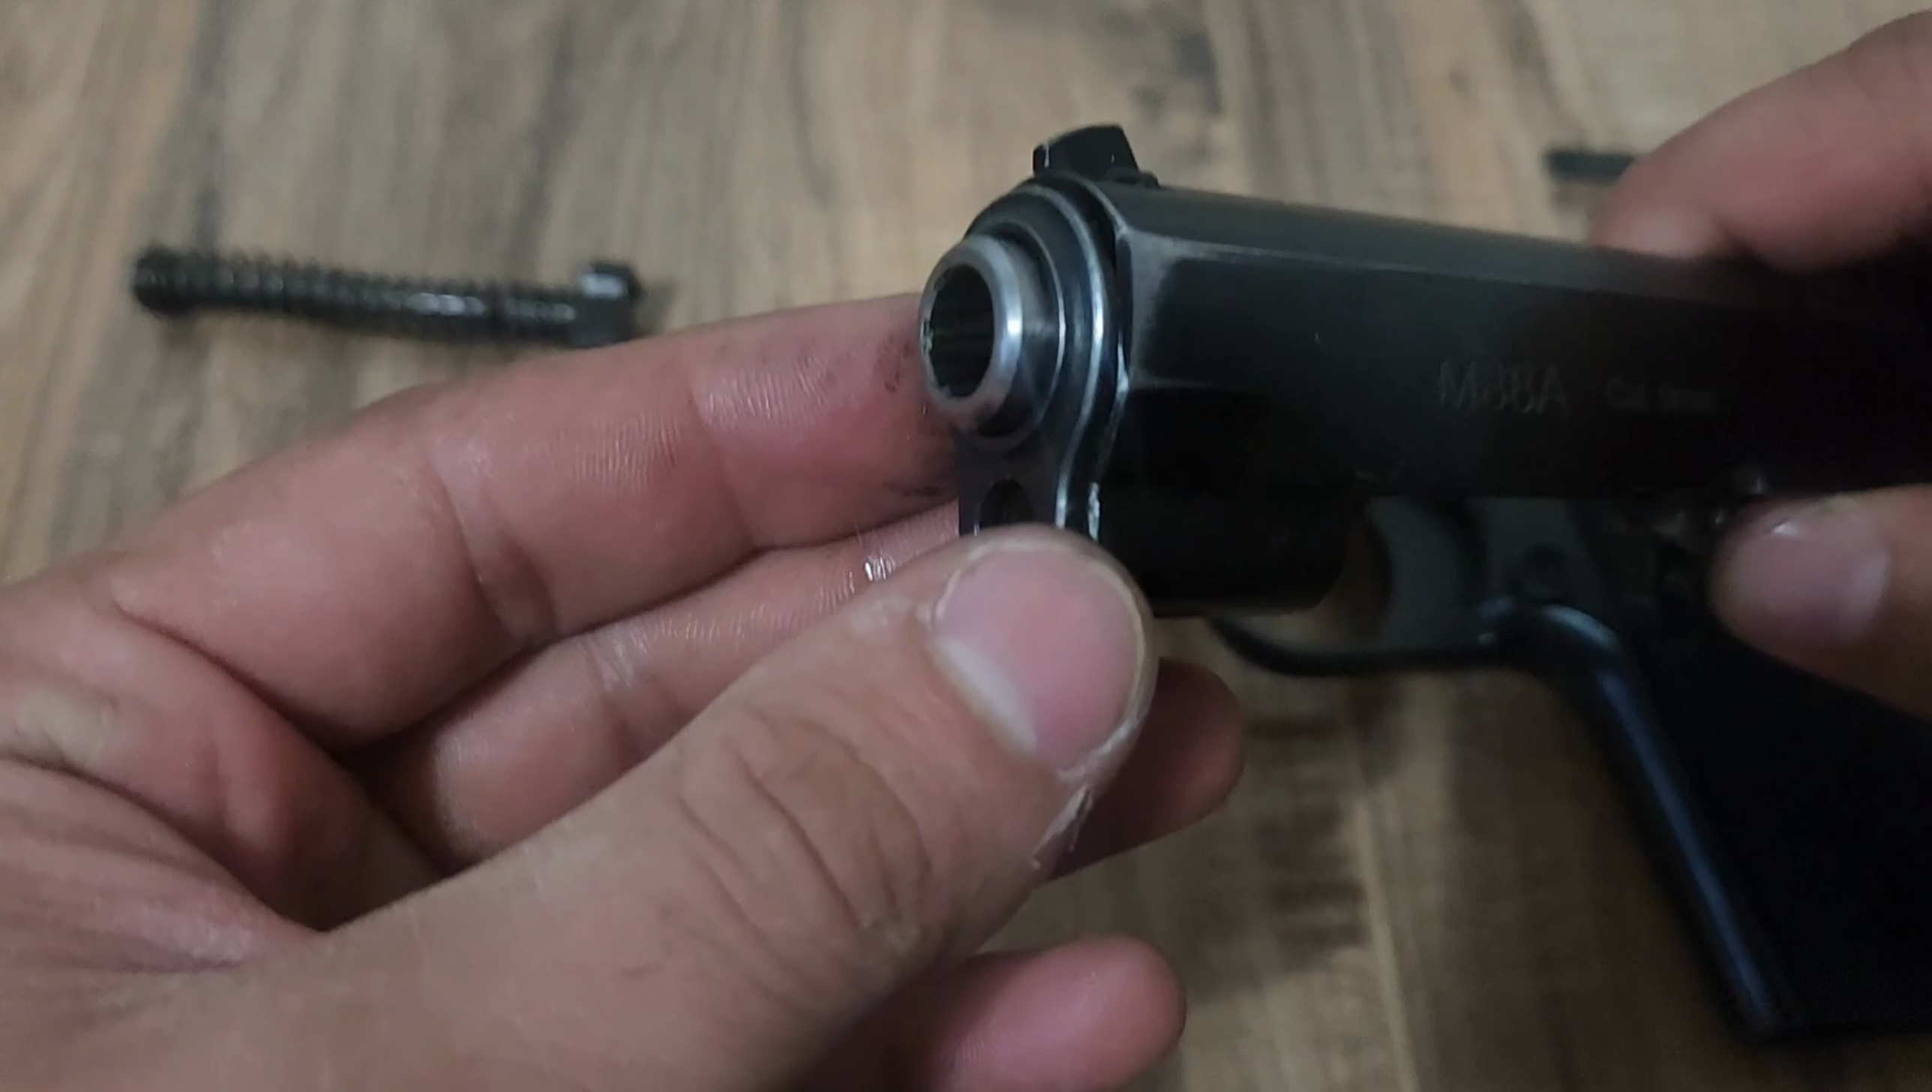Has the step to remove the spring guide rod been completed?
Yes.